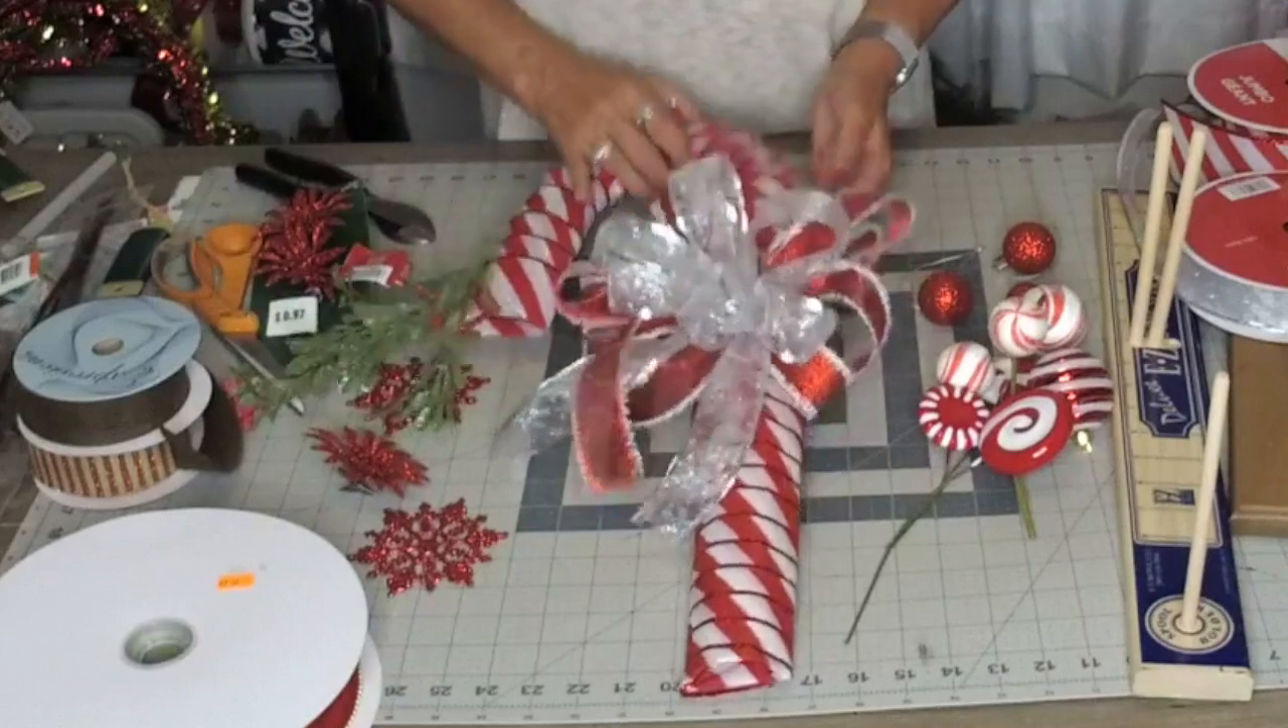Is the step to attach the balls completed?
No.